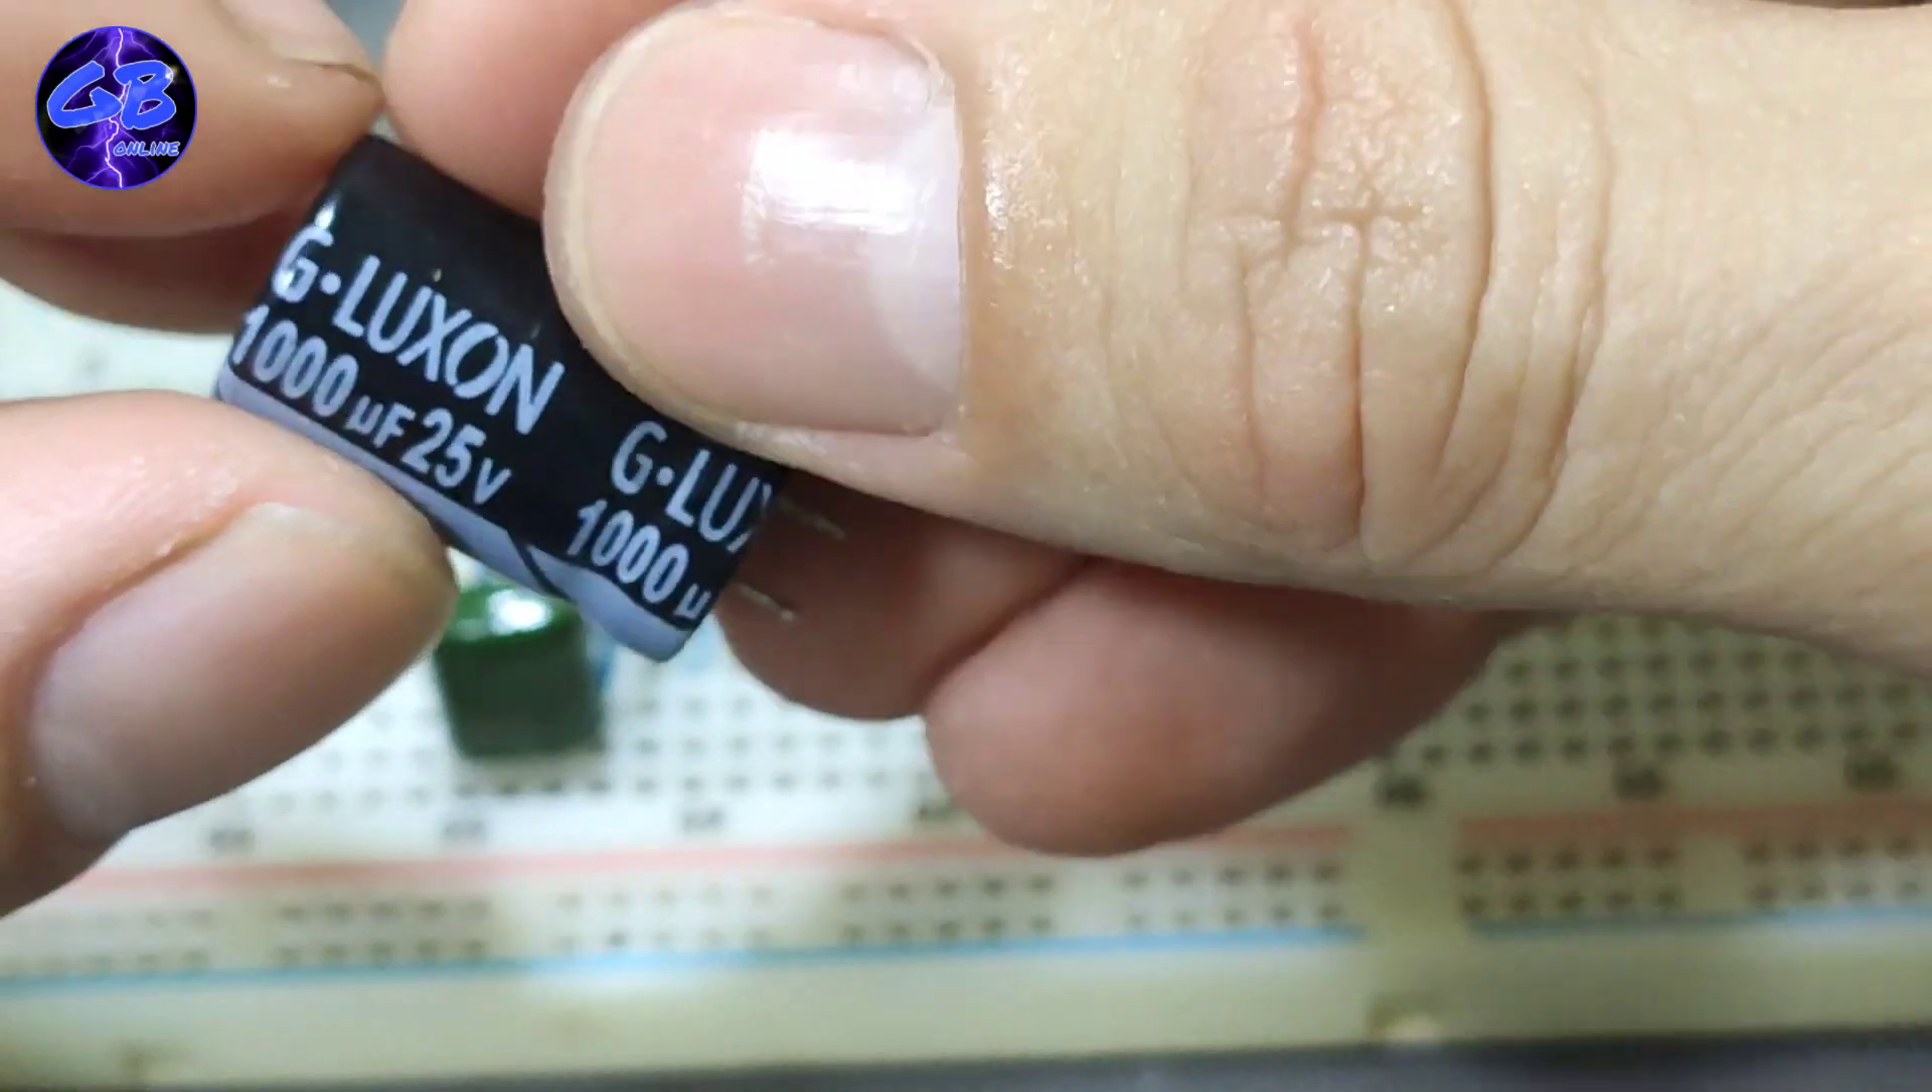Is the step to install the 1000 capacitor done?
No.